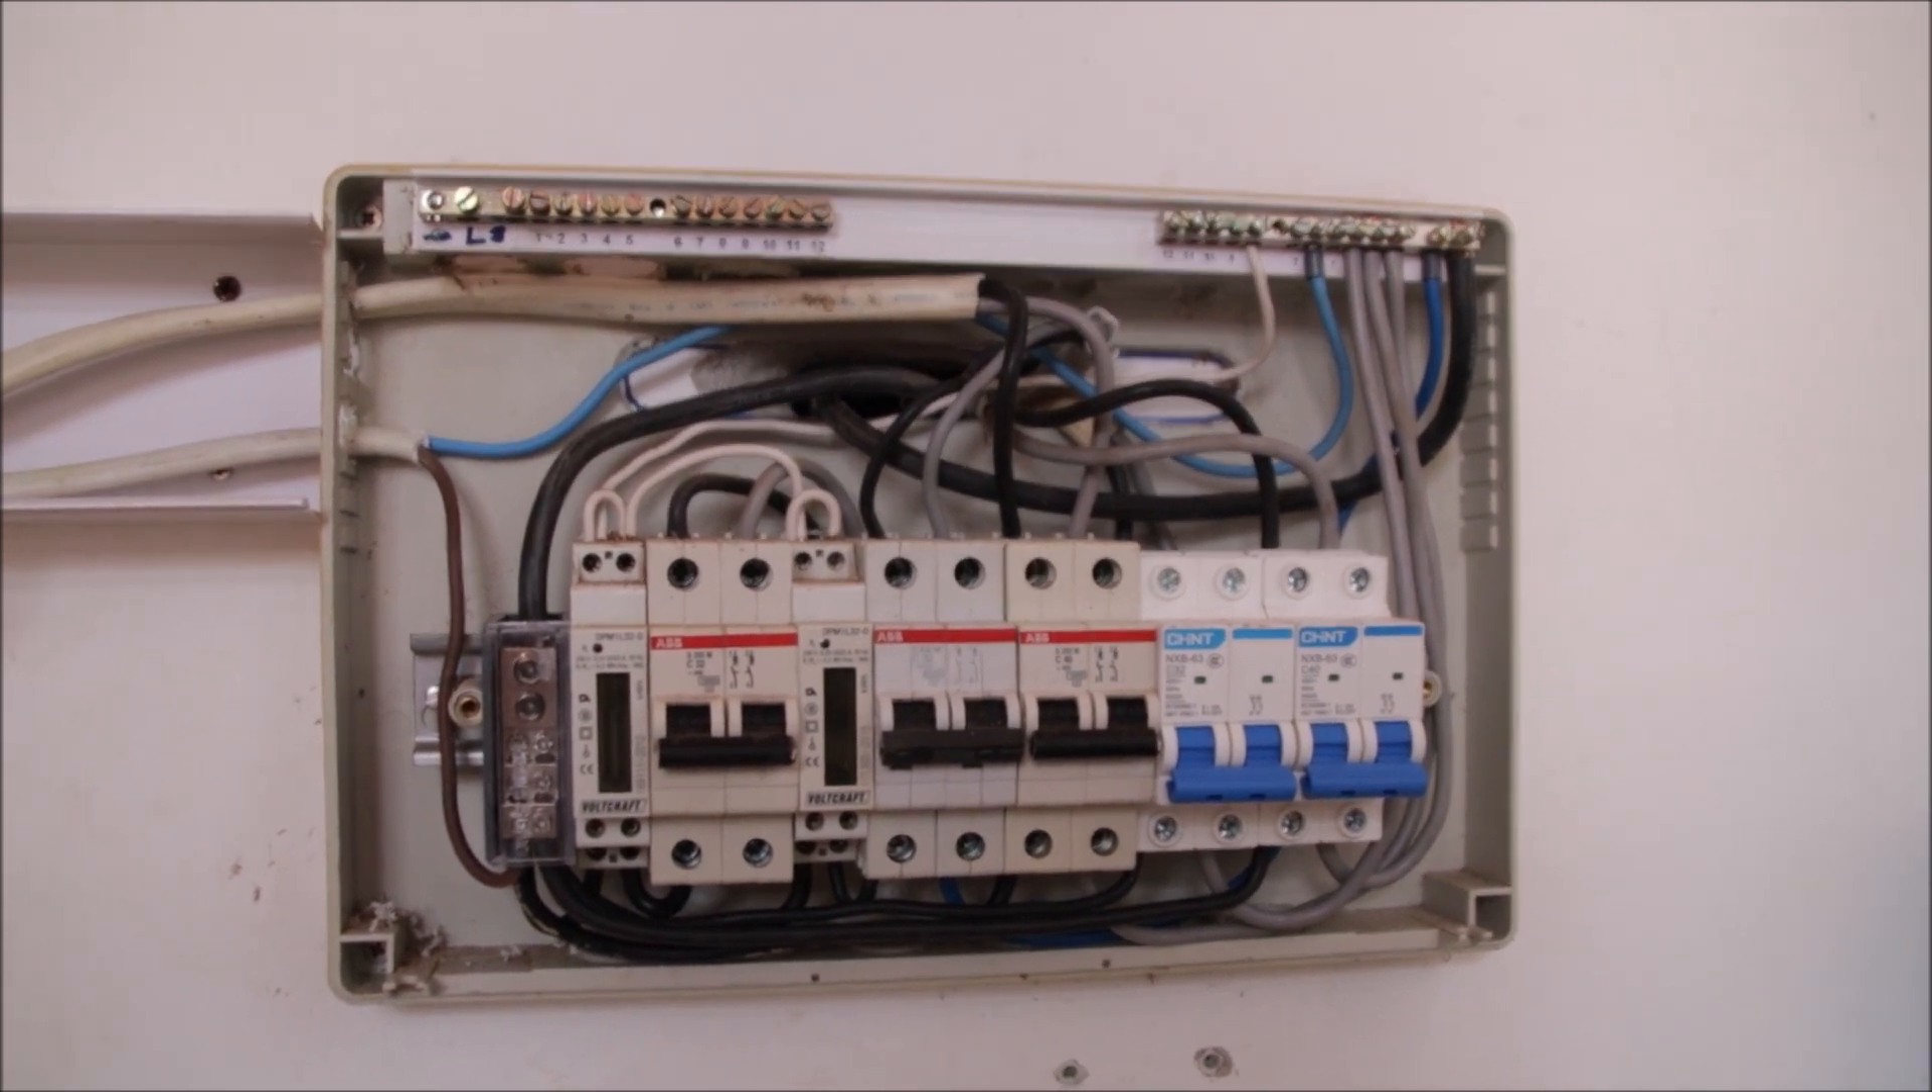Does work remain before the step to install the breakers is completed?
No.